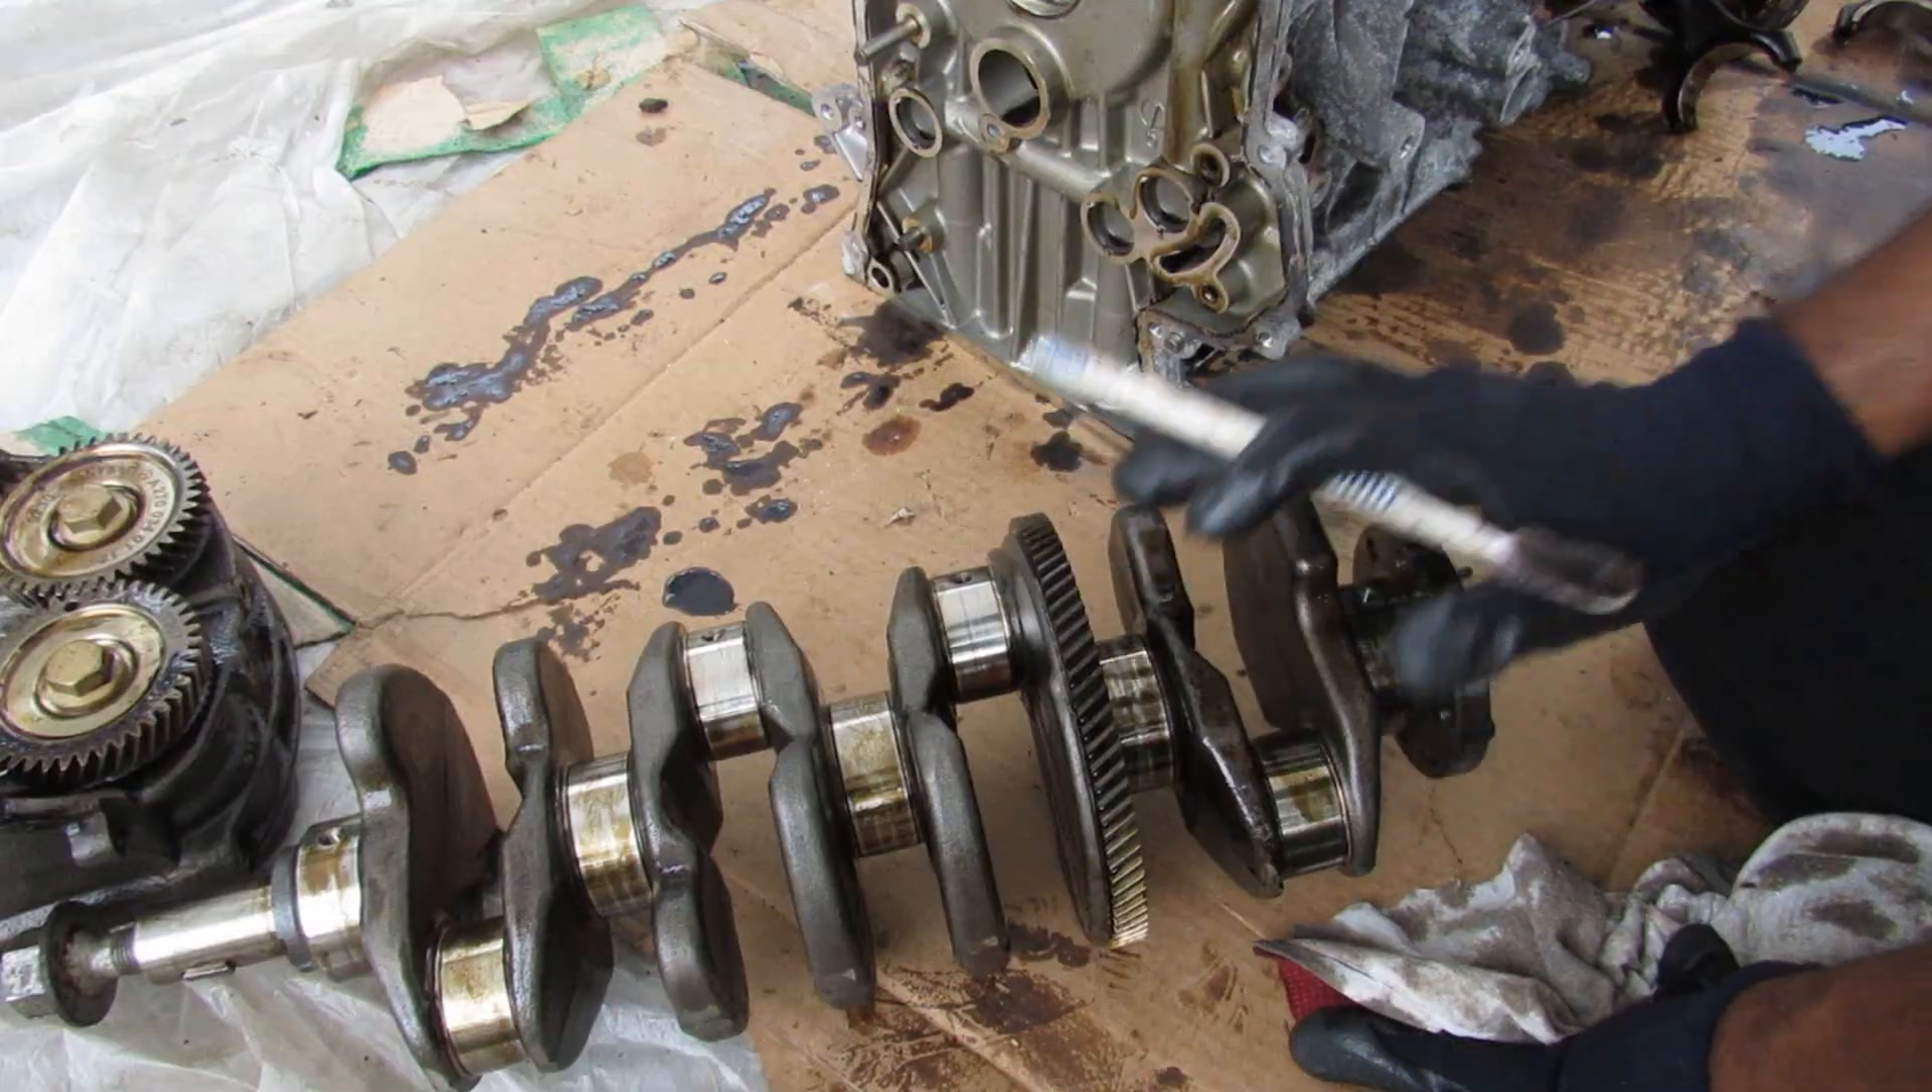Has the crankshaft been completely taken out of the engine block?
Yes.